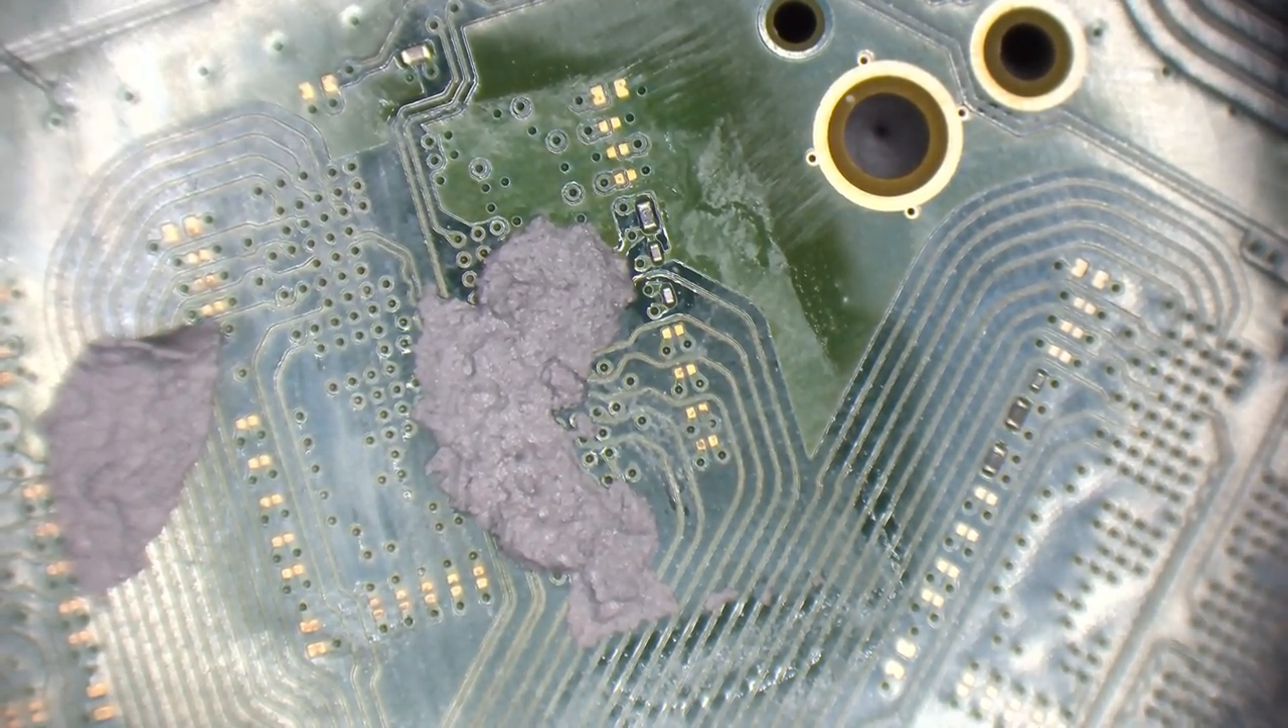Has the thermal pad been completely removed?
No.